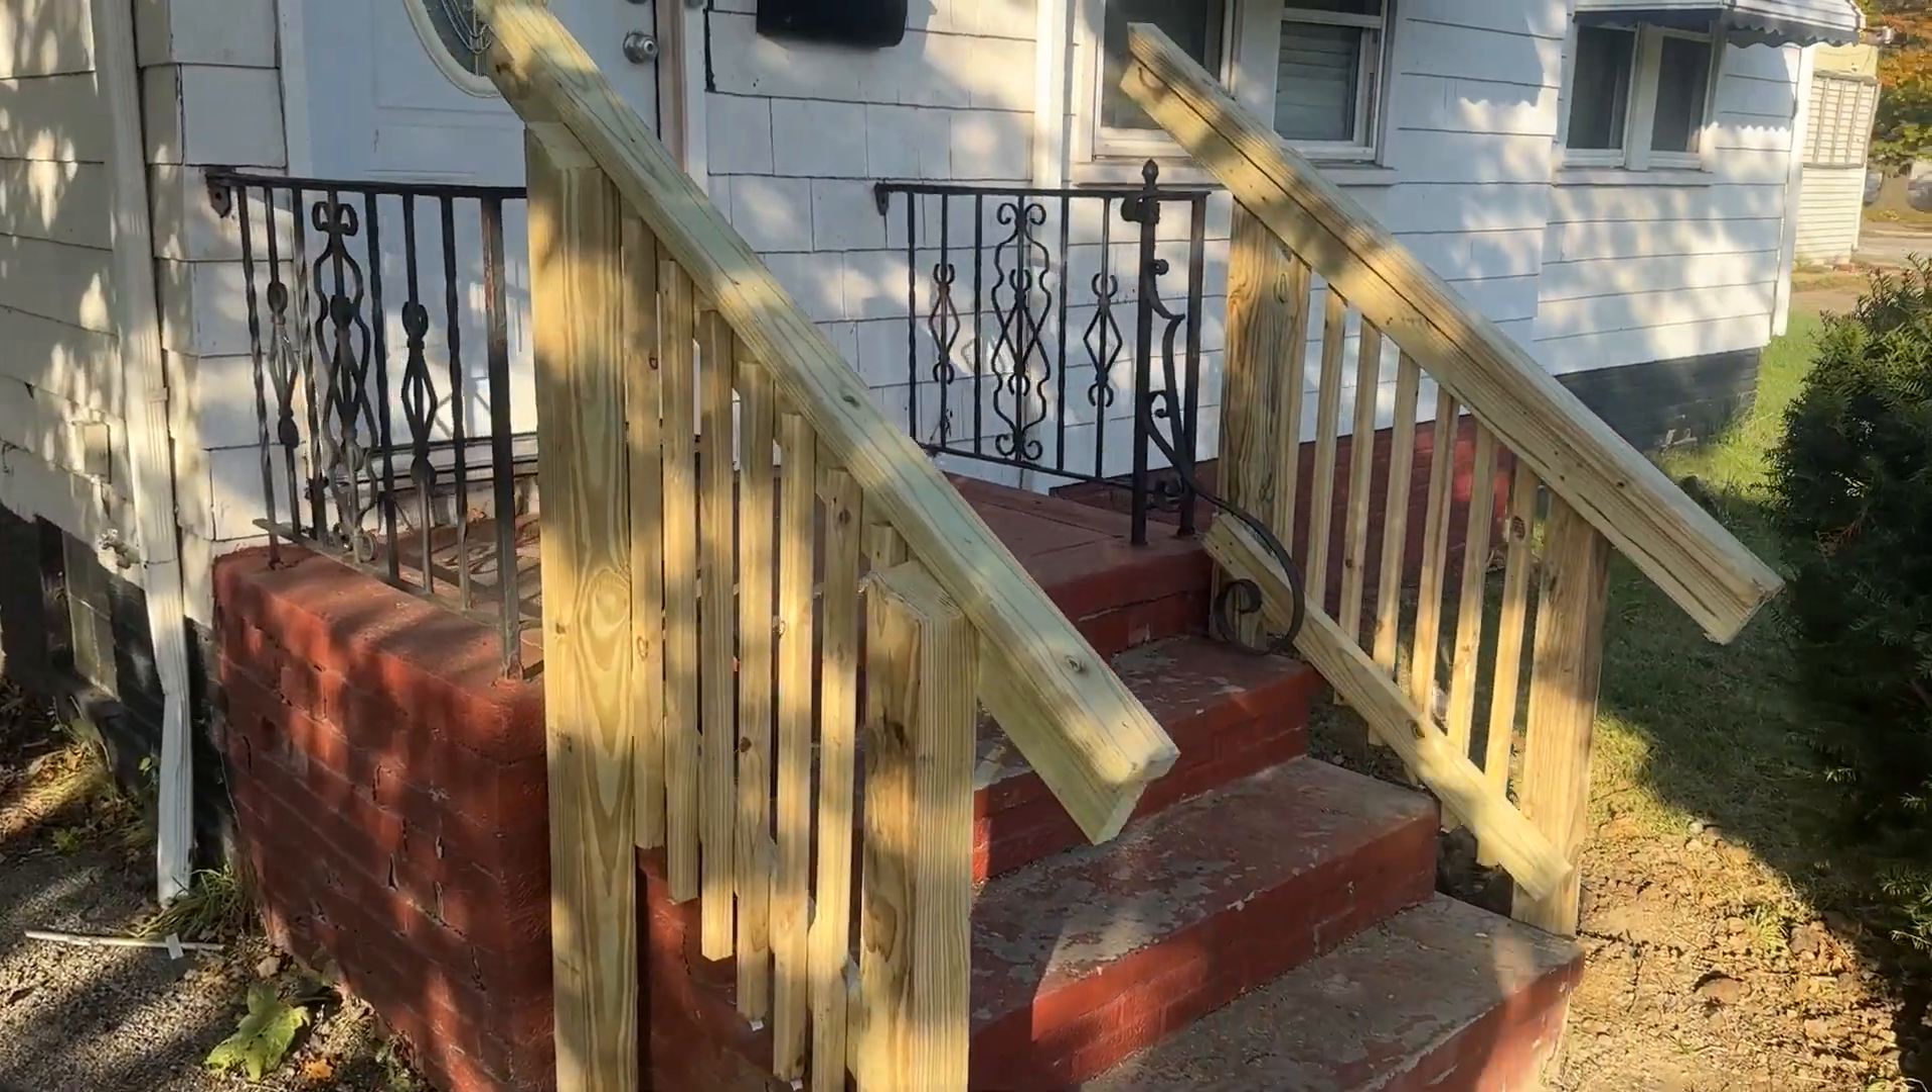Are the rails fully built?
Yes.